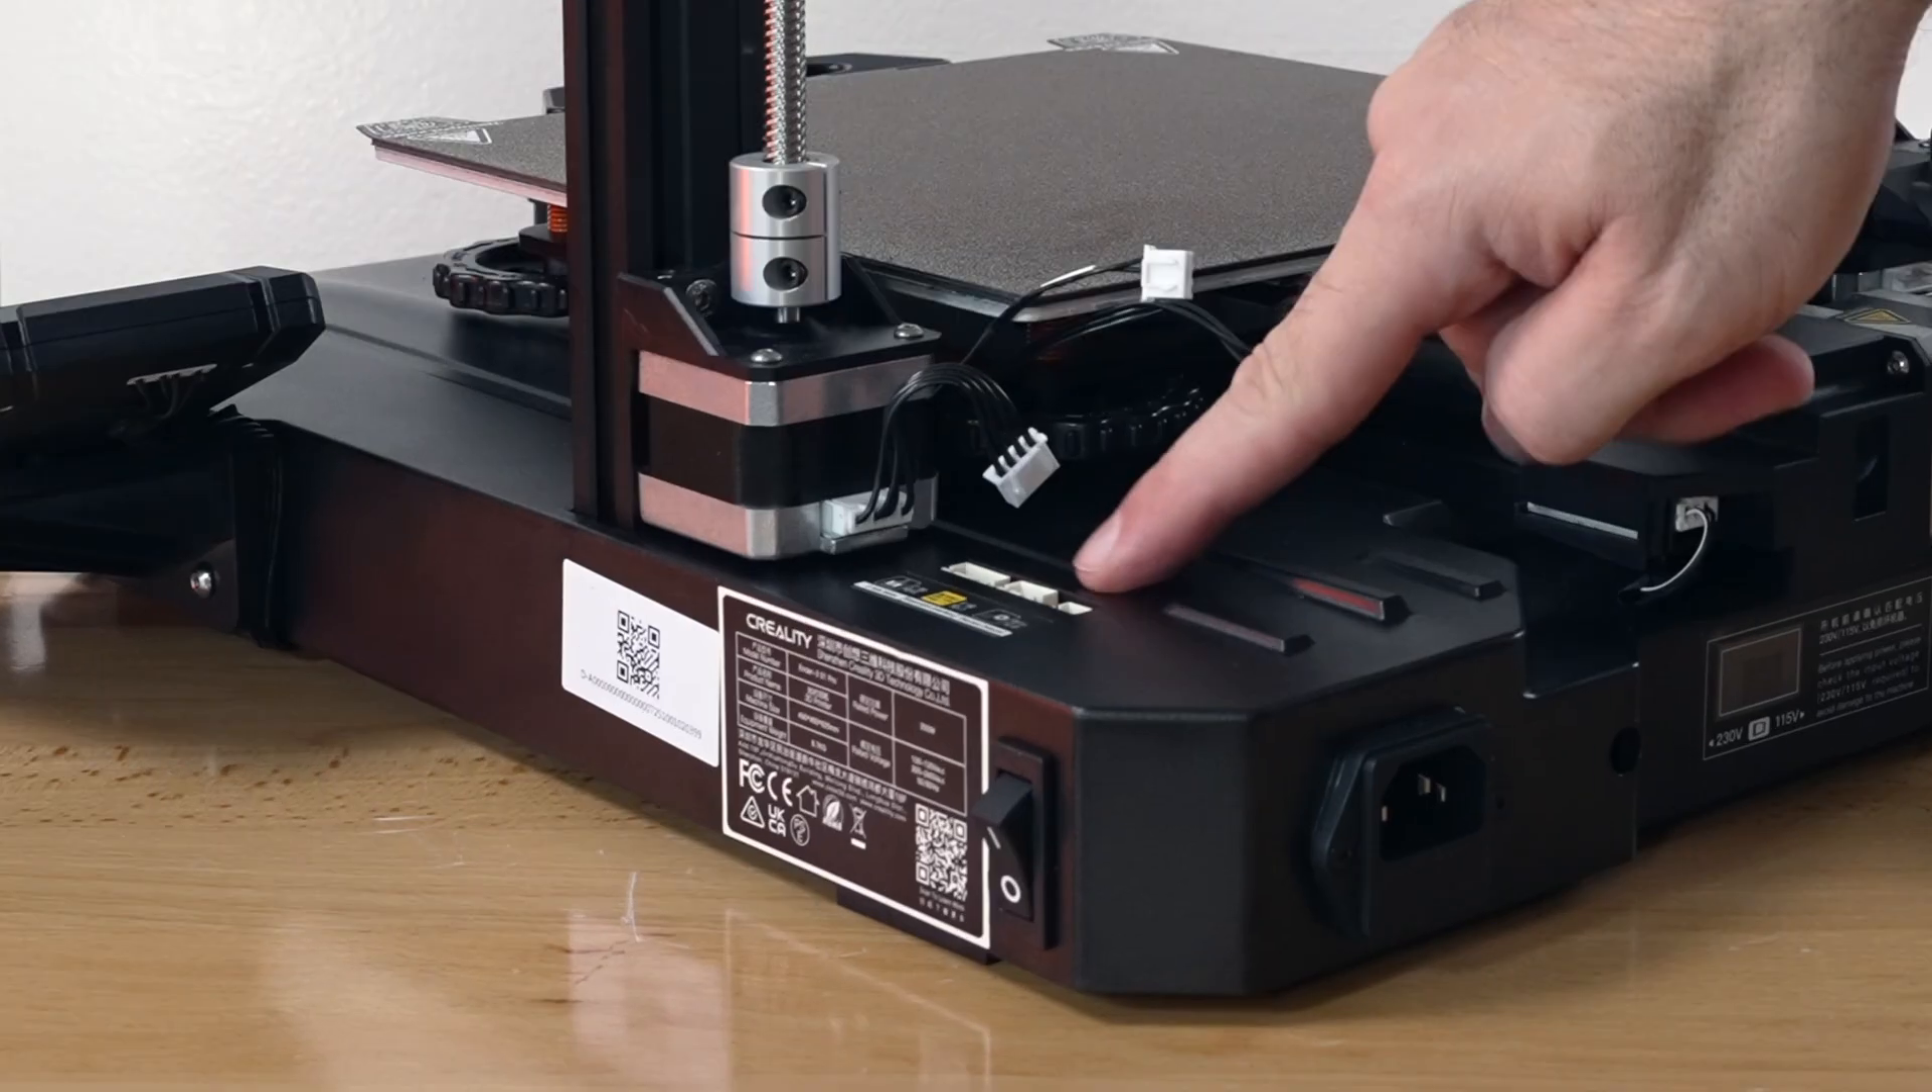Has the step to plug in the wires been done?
No.